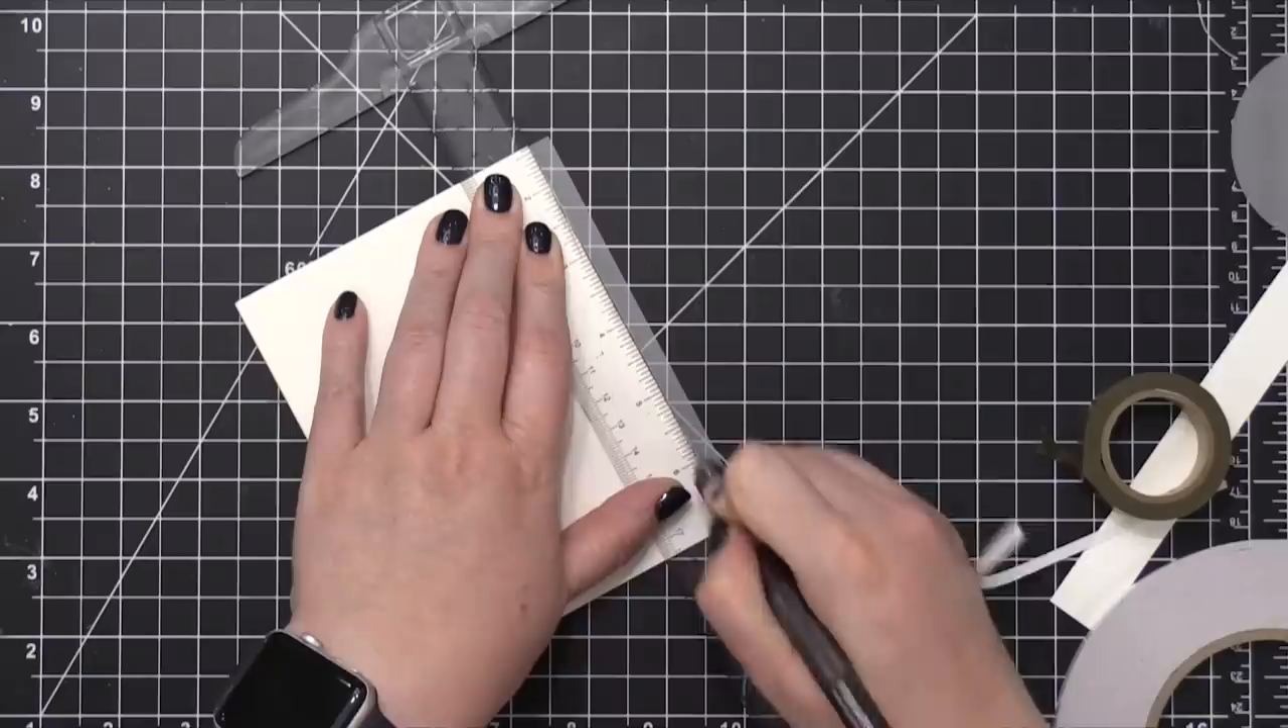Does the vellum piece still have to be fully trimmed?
Yes.